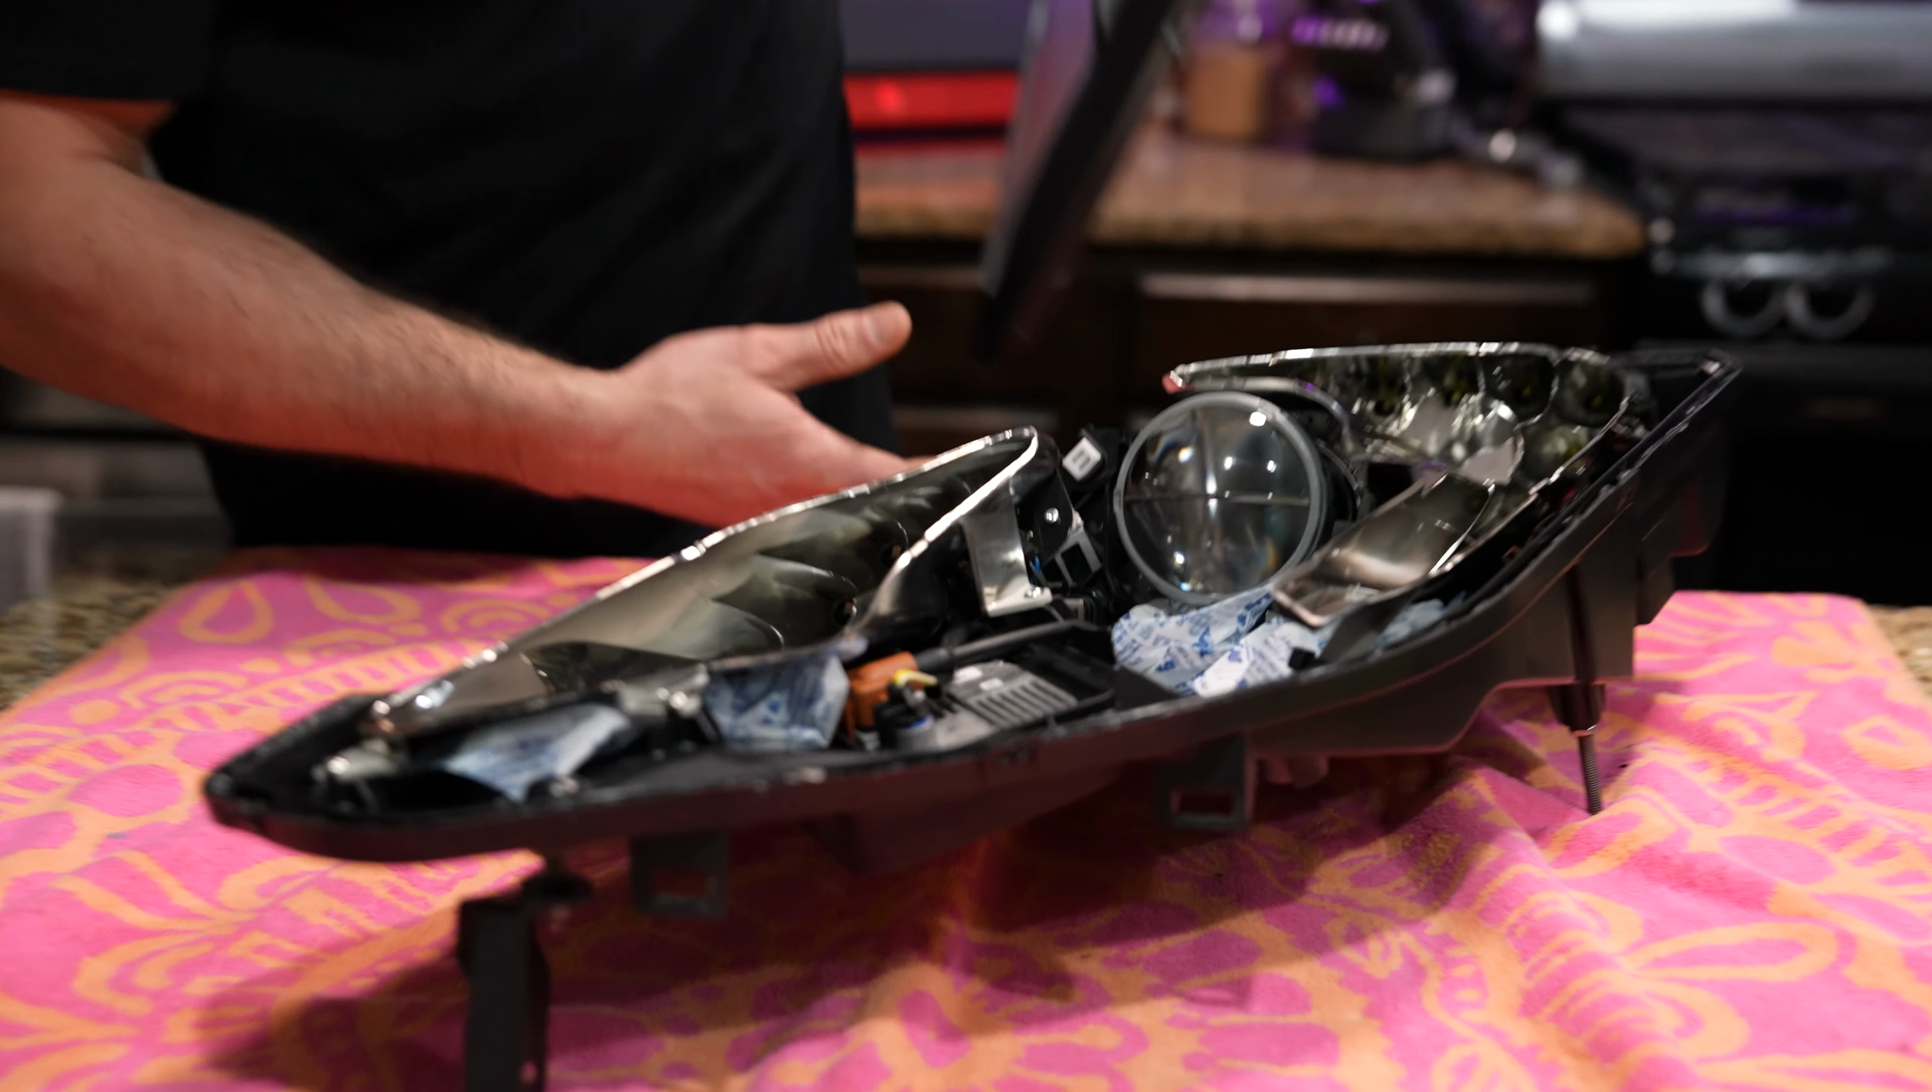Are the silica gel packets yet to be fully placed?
No.